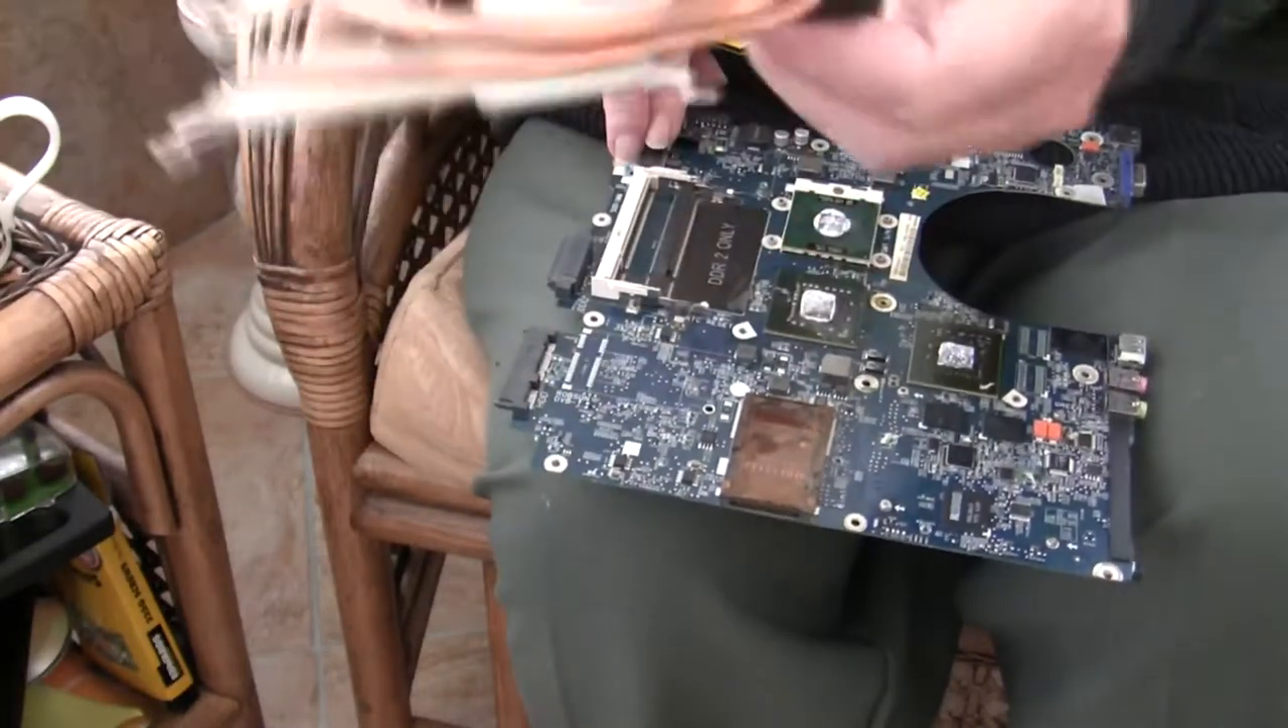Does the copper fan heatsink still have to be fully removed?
No.